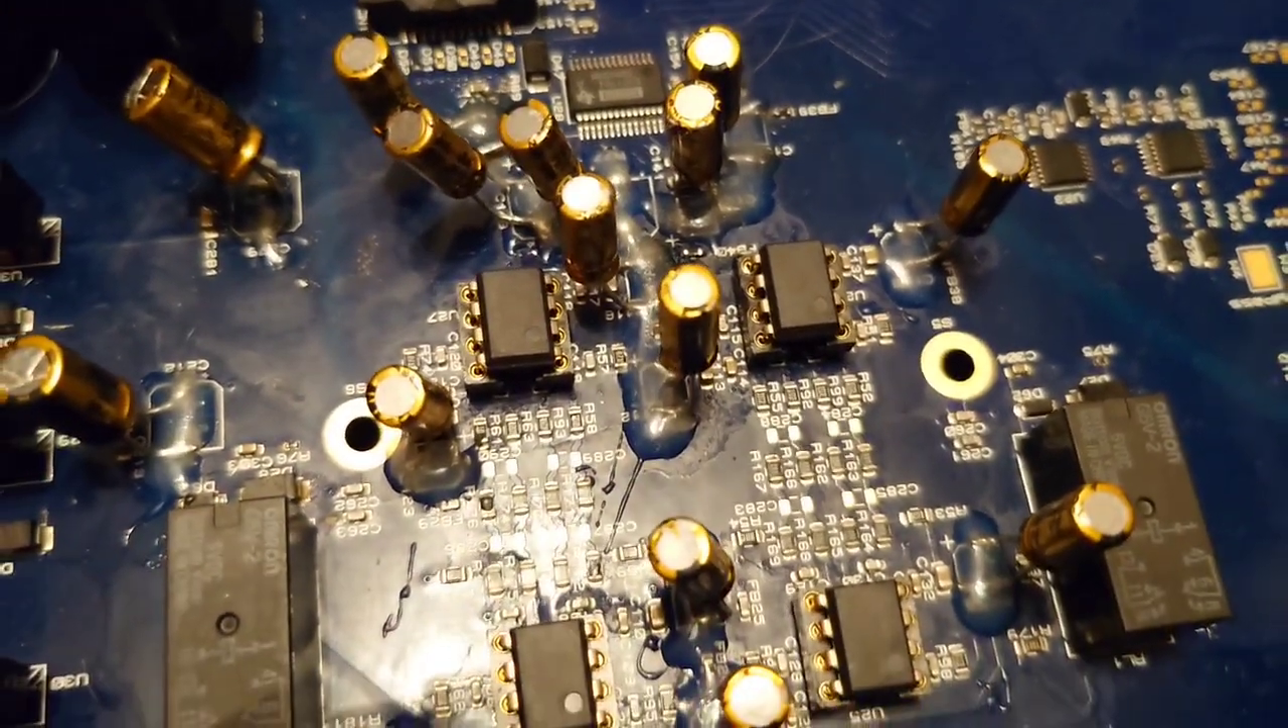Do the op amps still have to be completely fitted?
No.